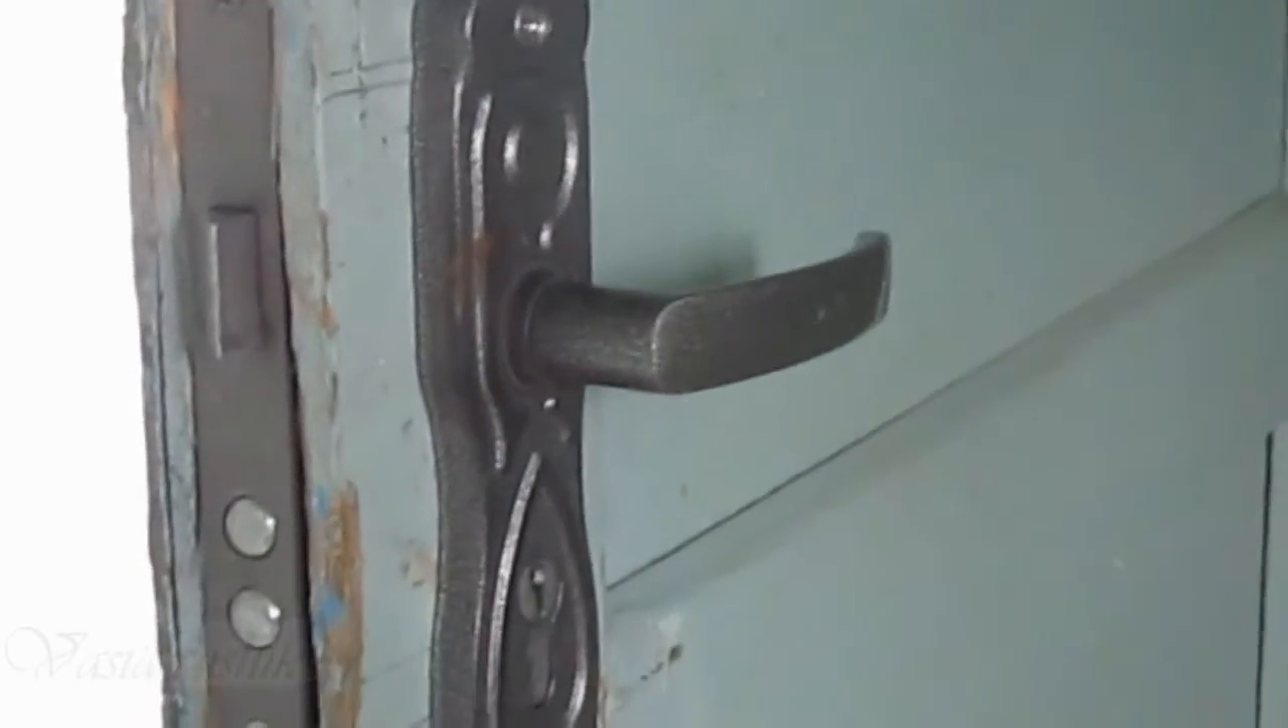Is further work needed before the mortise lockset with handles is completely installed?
No.